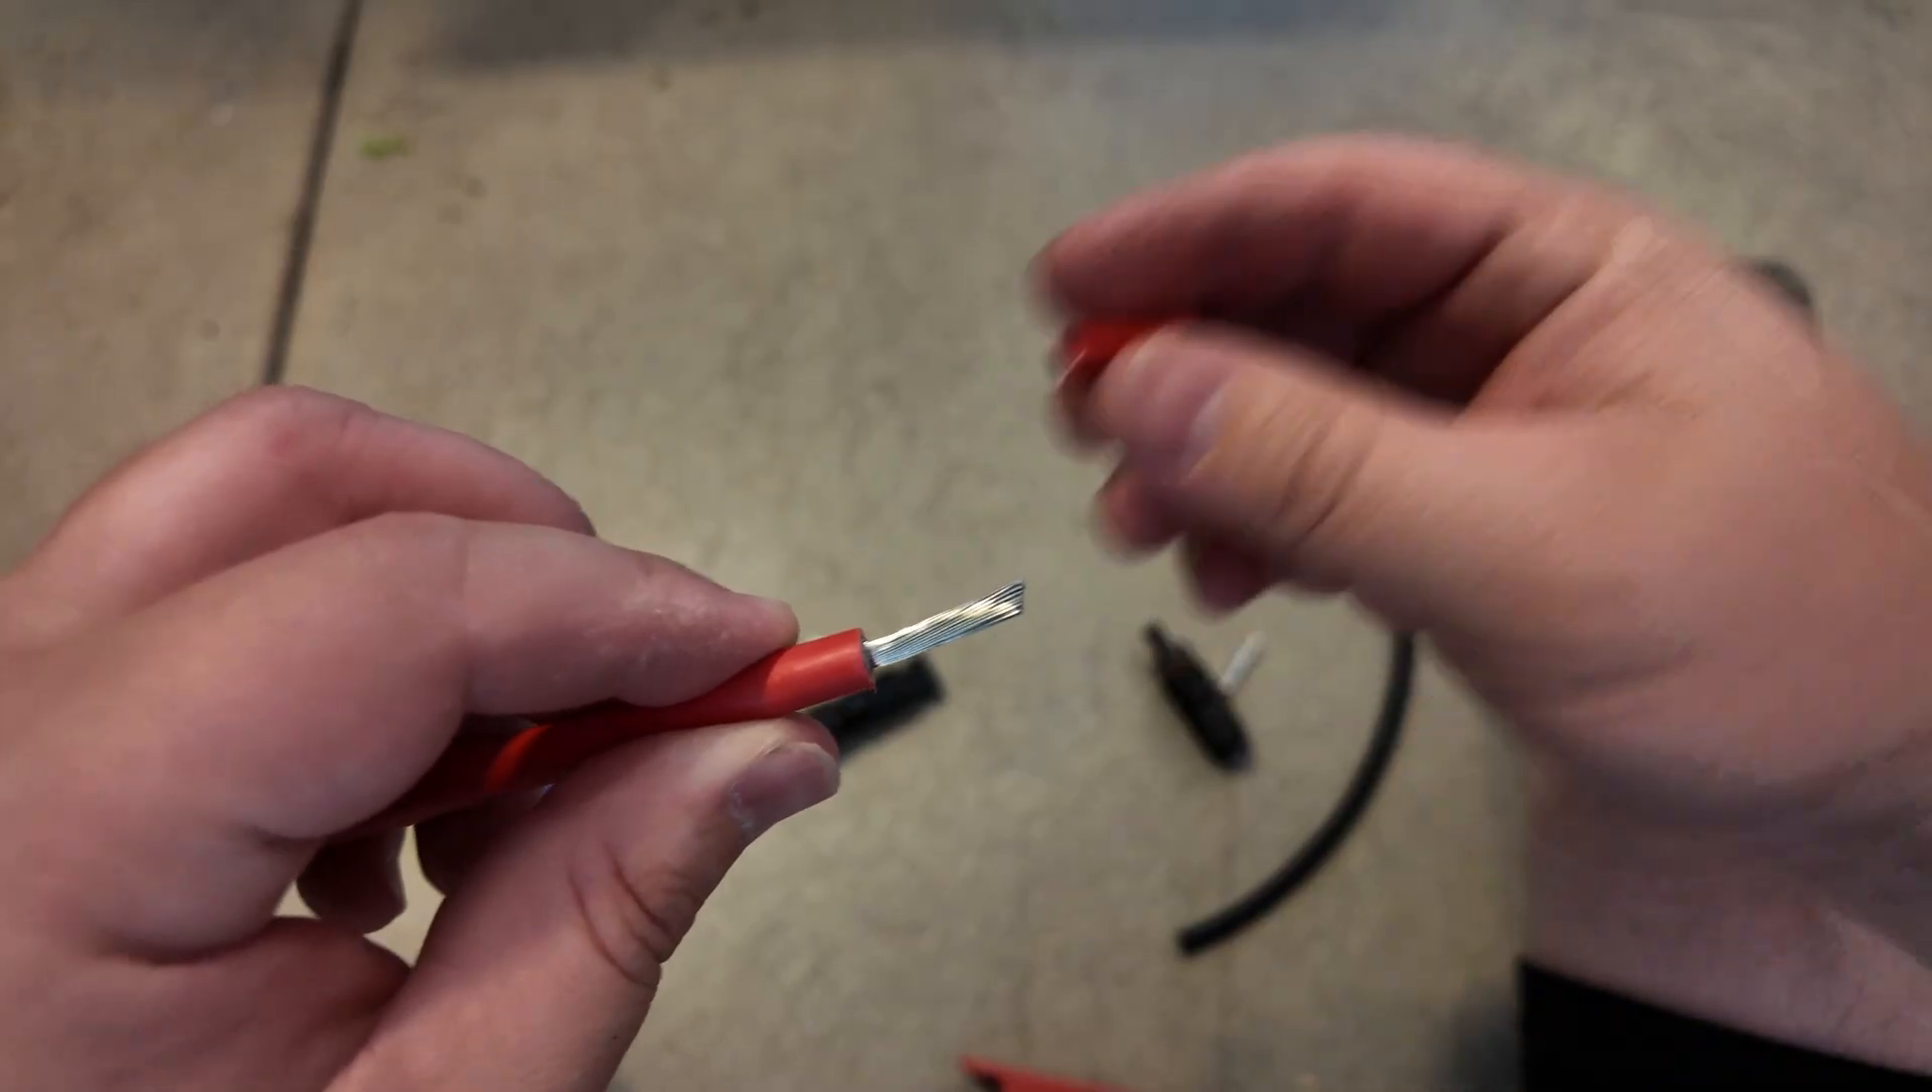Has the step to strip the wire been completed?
Yes.